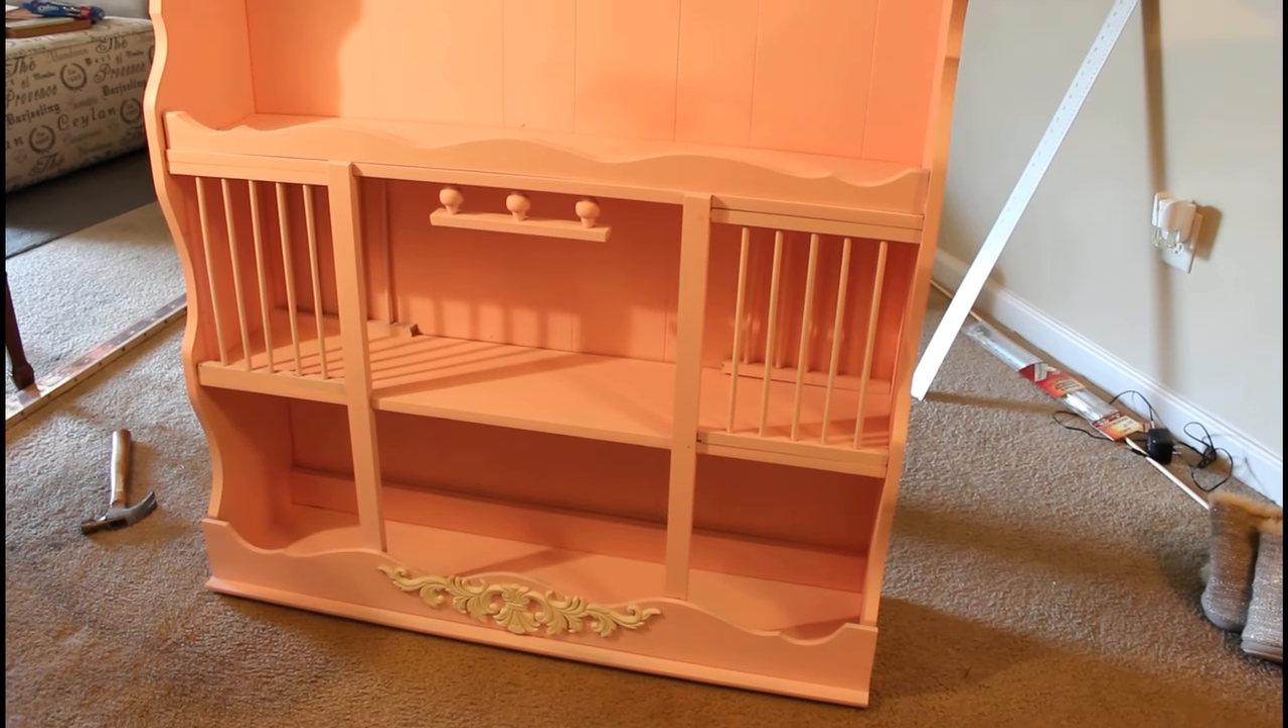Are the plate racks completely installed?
Yes.